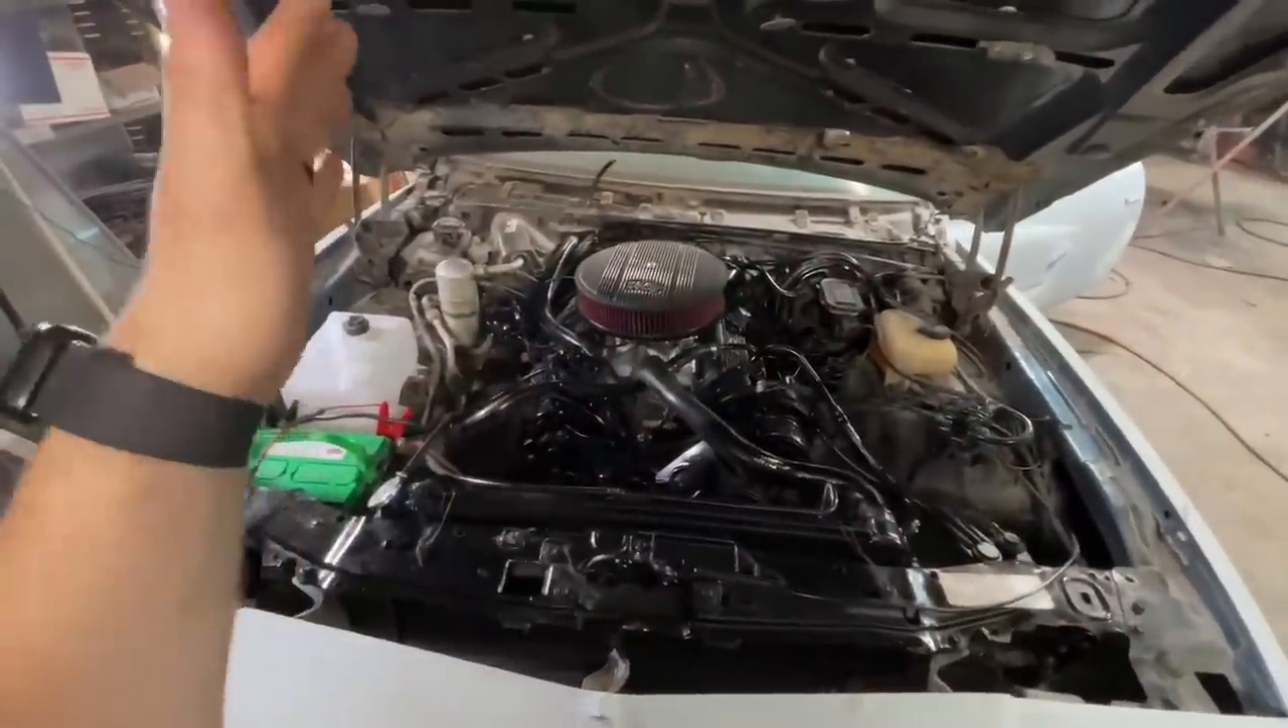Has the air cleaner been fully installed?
Yes.